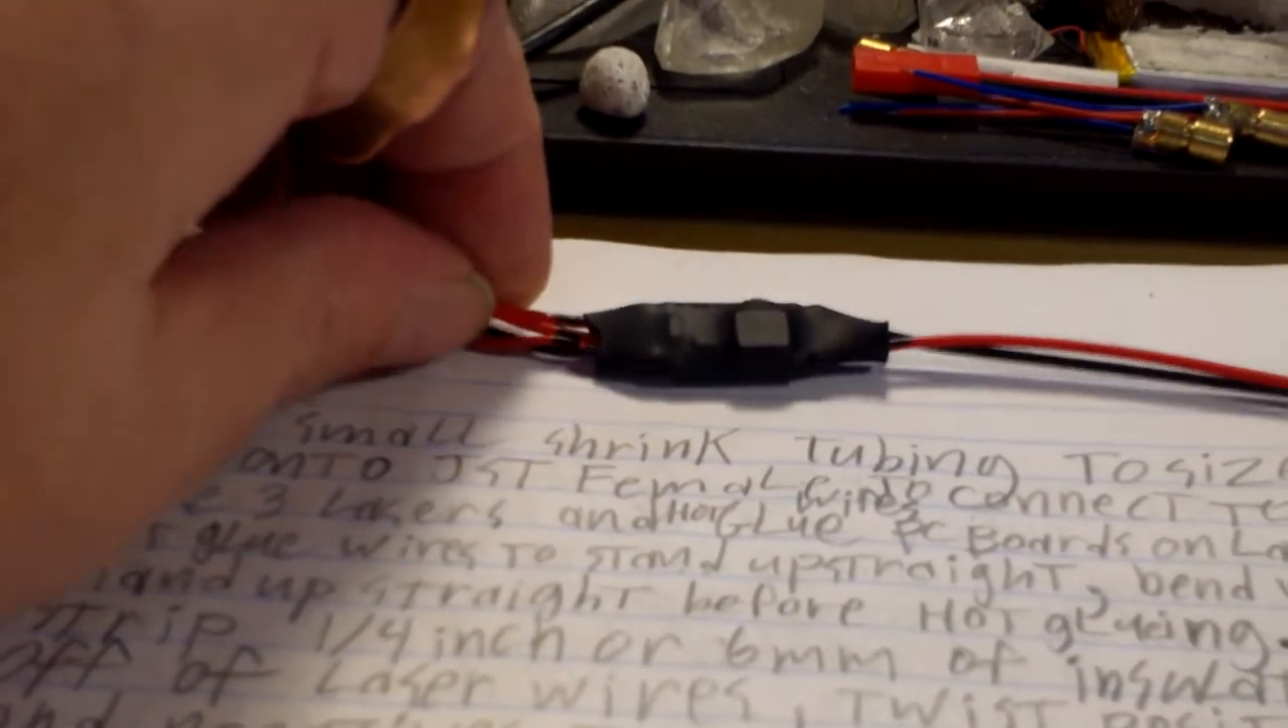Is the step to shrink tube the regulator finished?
Yes.